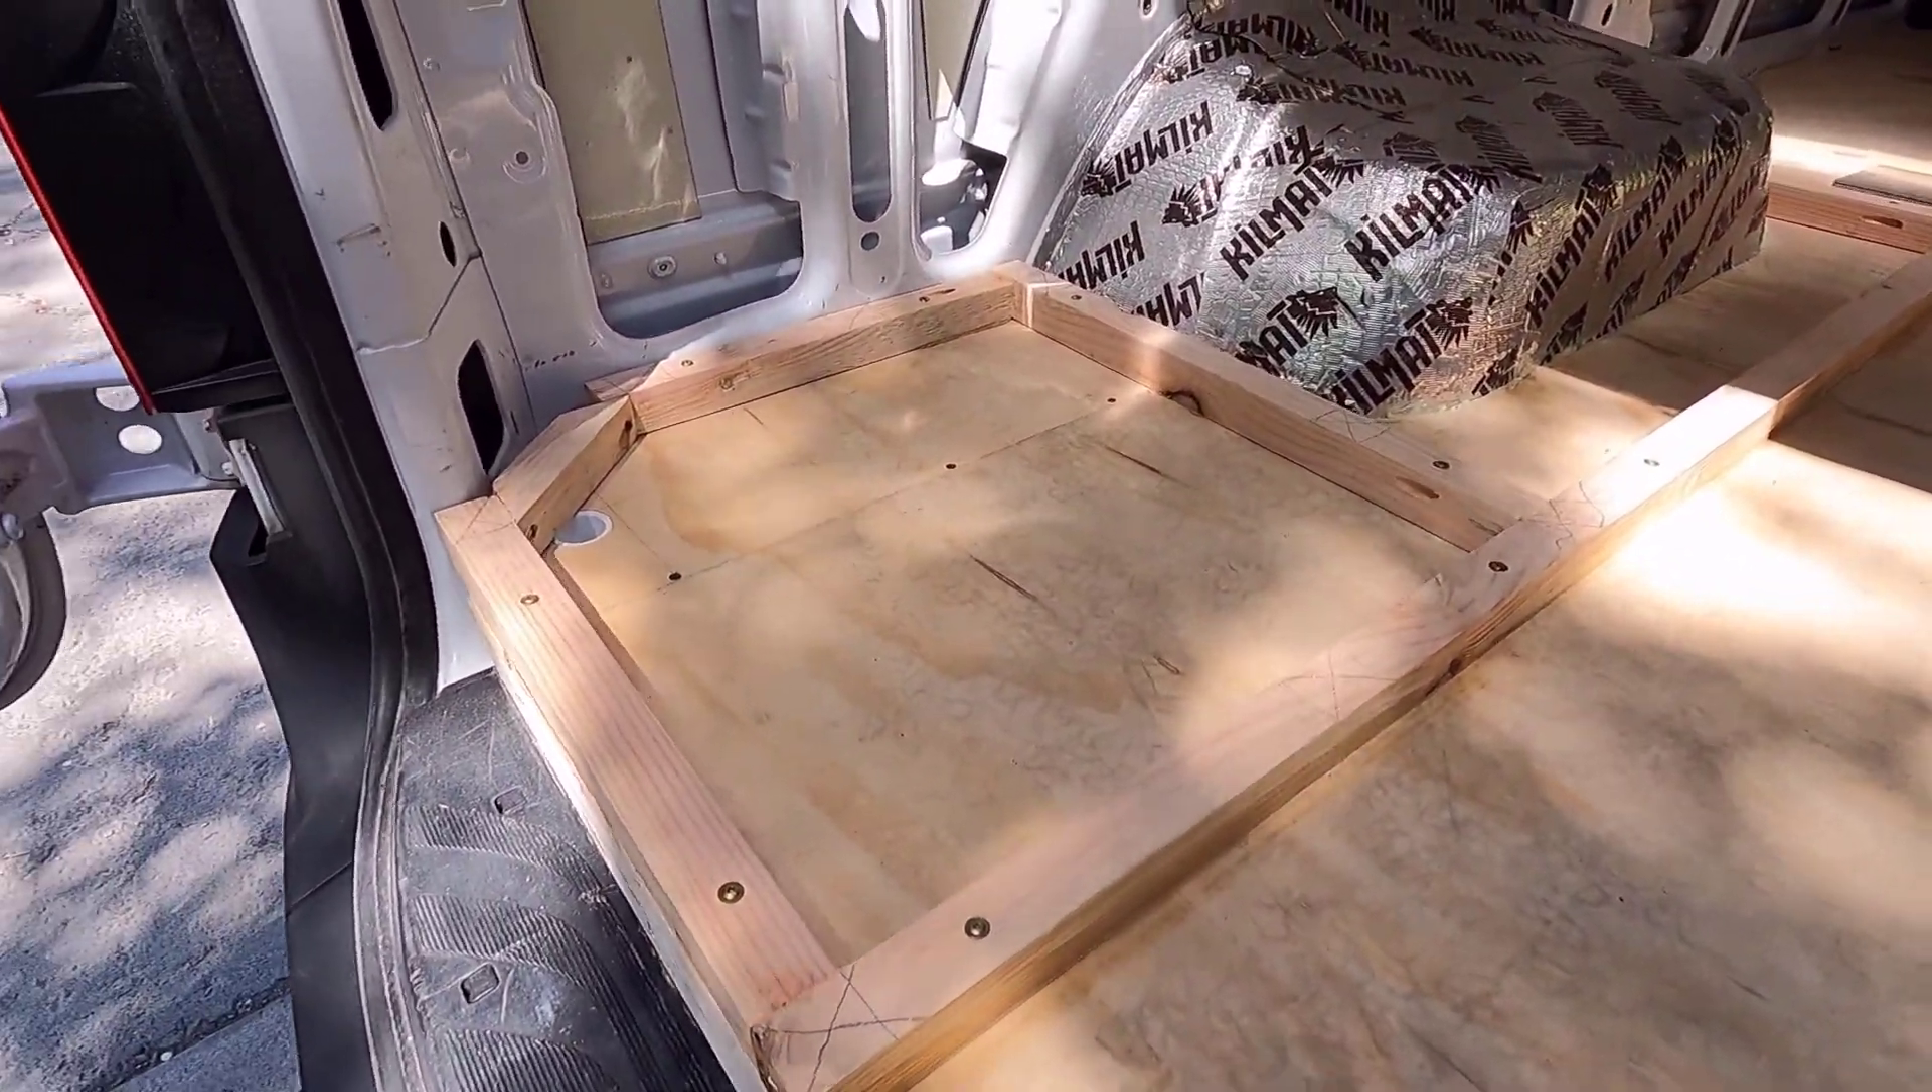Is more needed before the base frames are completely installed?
No.